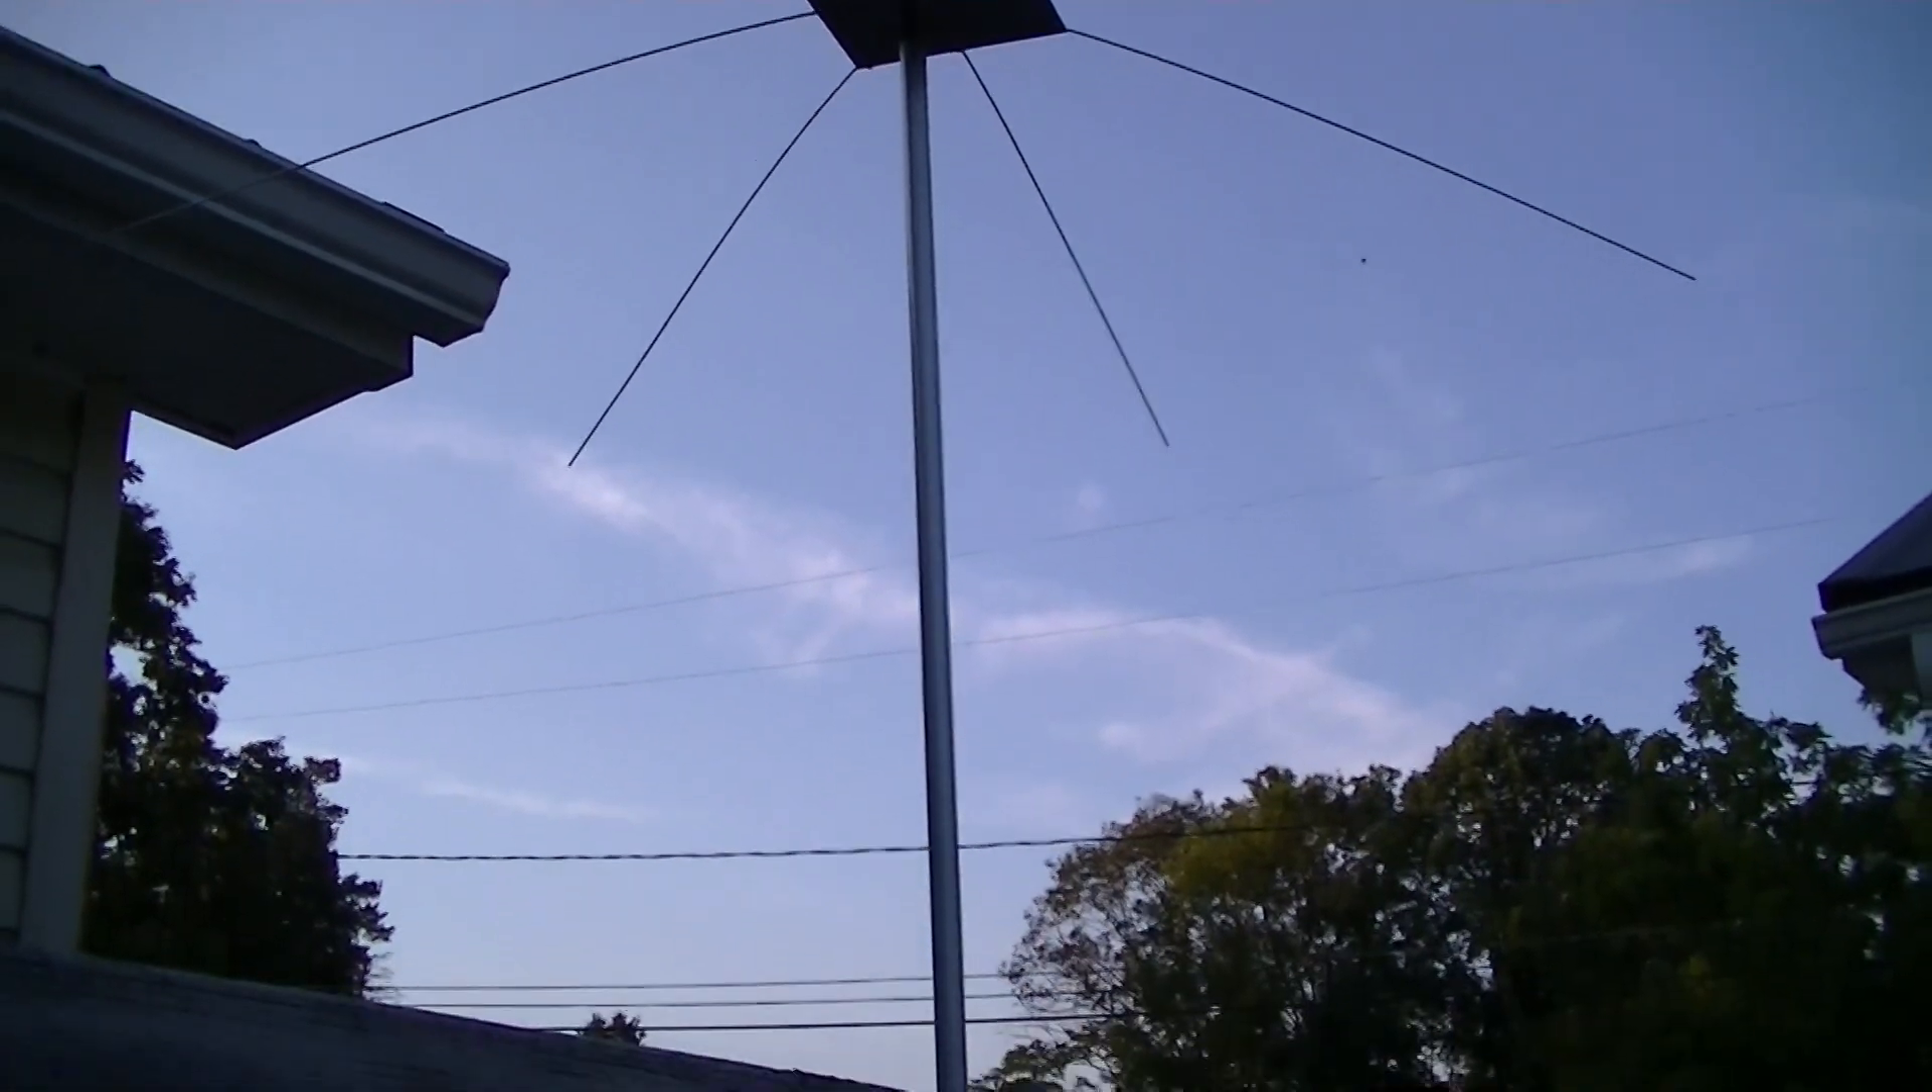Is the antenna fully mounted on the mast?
Yes.